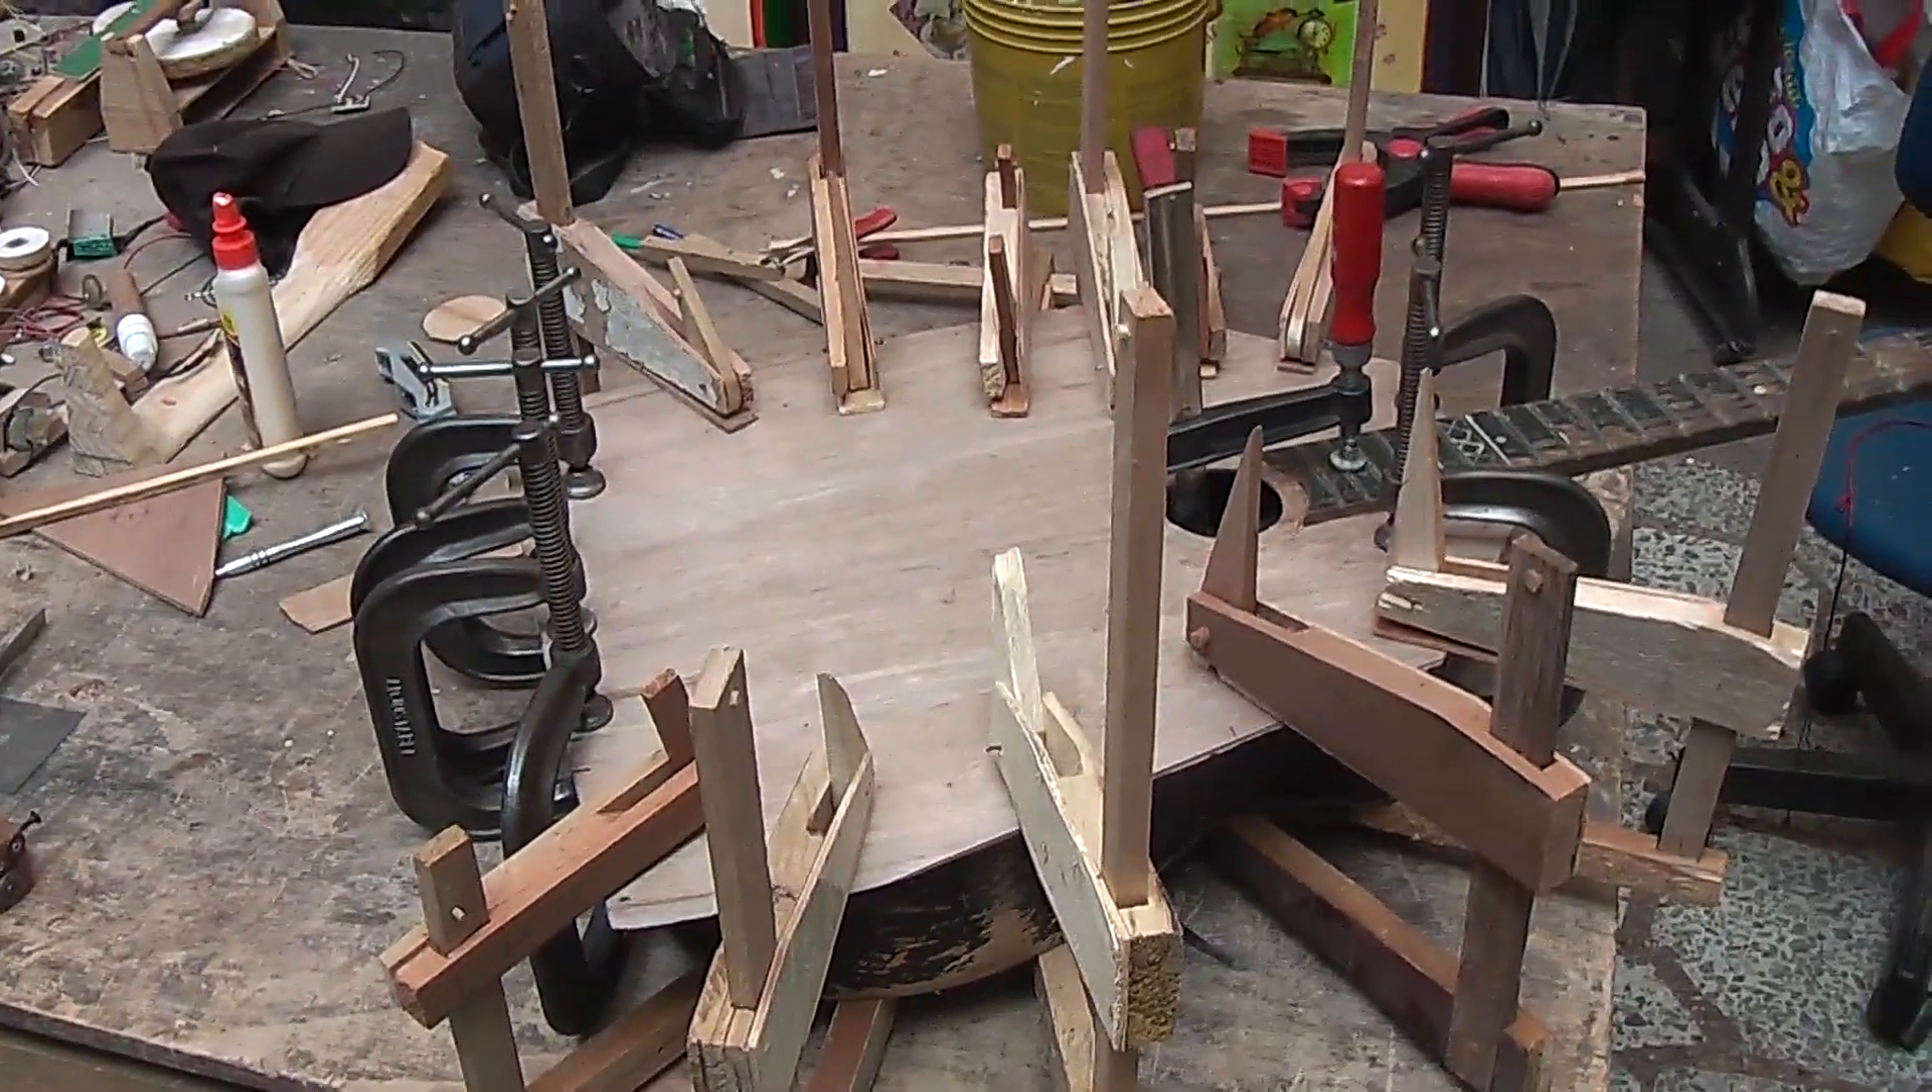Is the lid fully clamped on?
Yes.